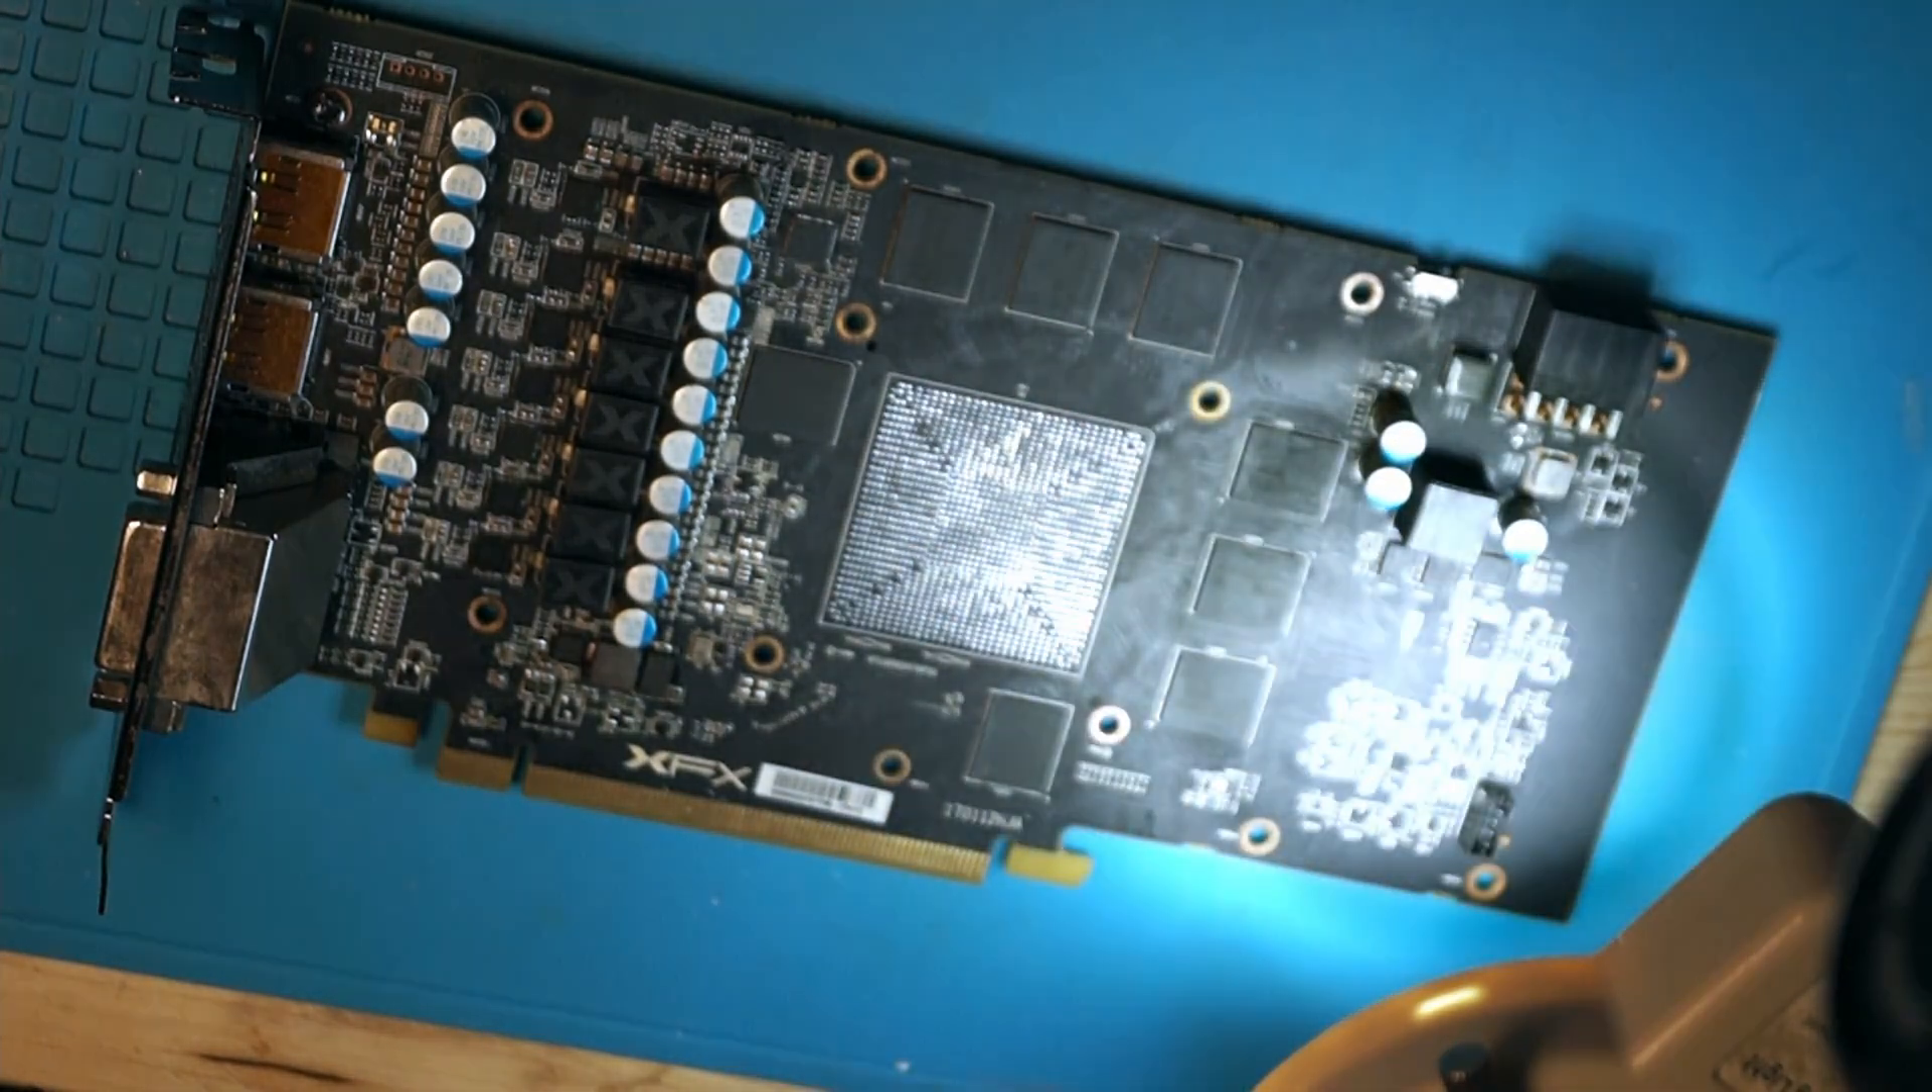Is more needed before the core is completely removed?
No.